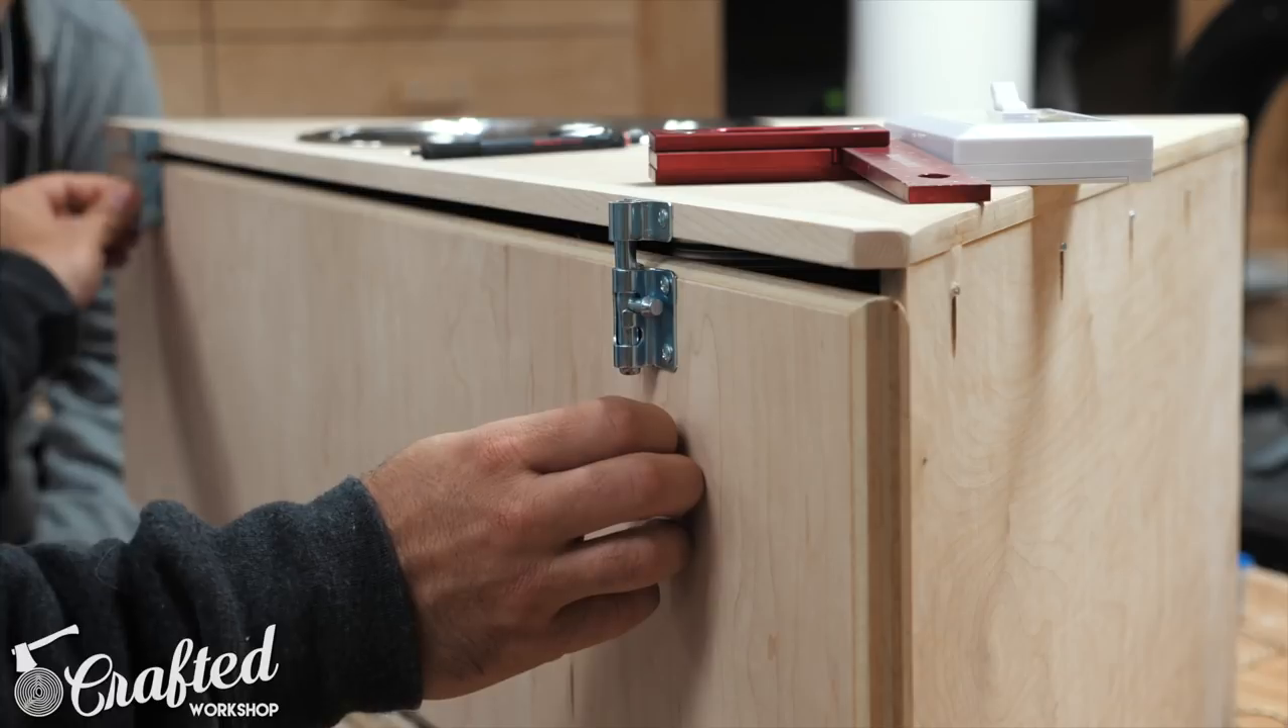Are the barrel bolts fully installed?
Yes.